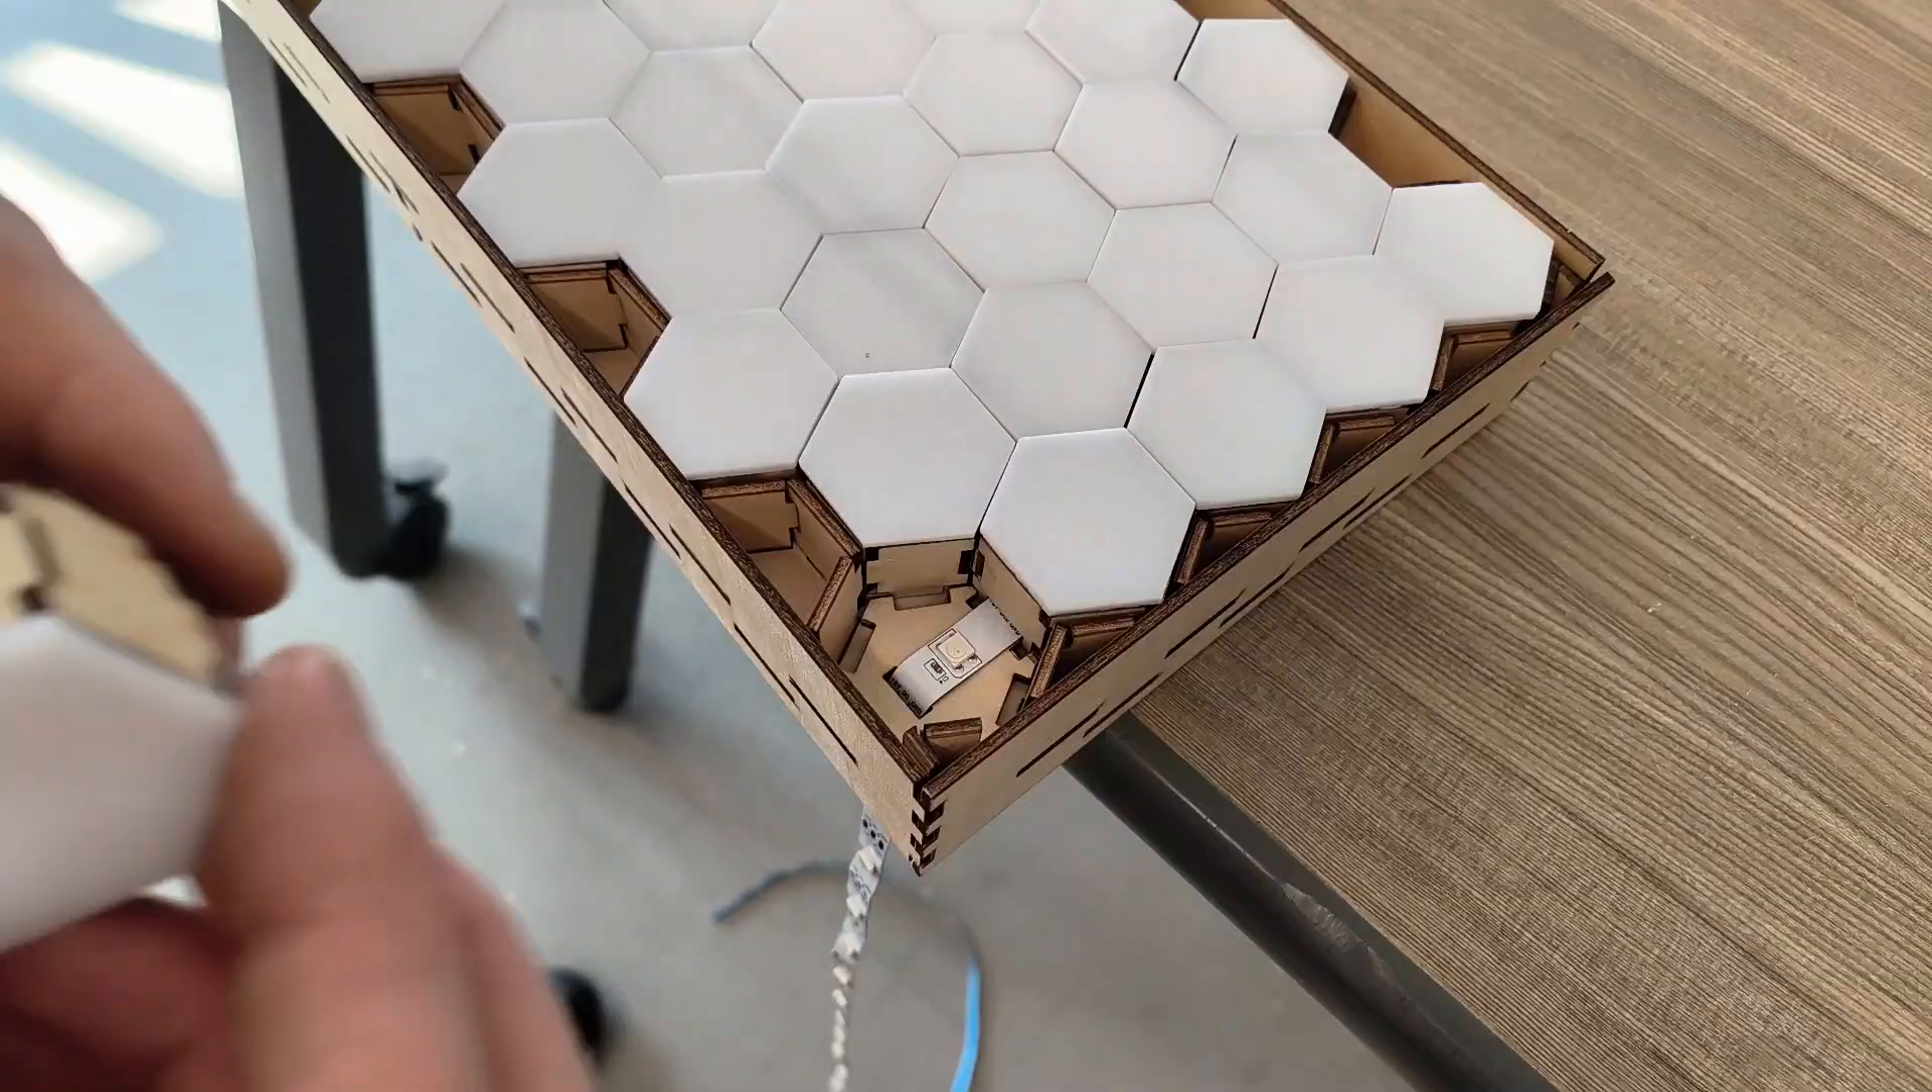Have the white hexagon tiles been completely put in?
No.